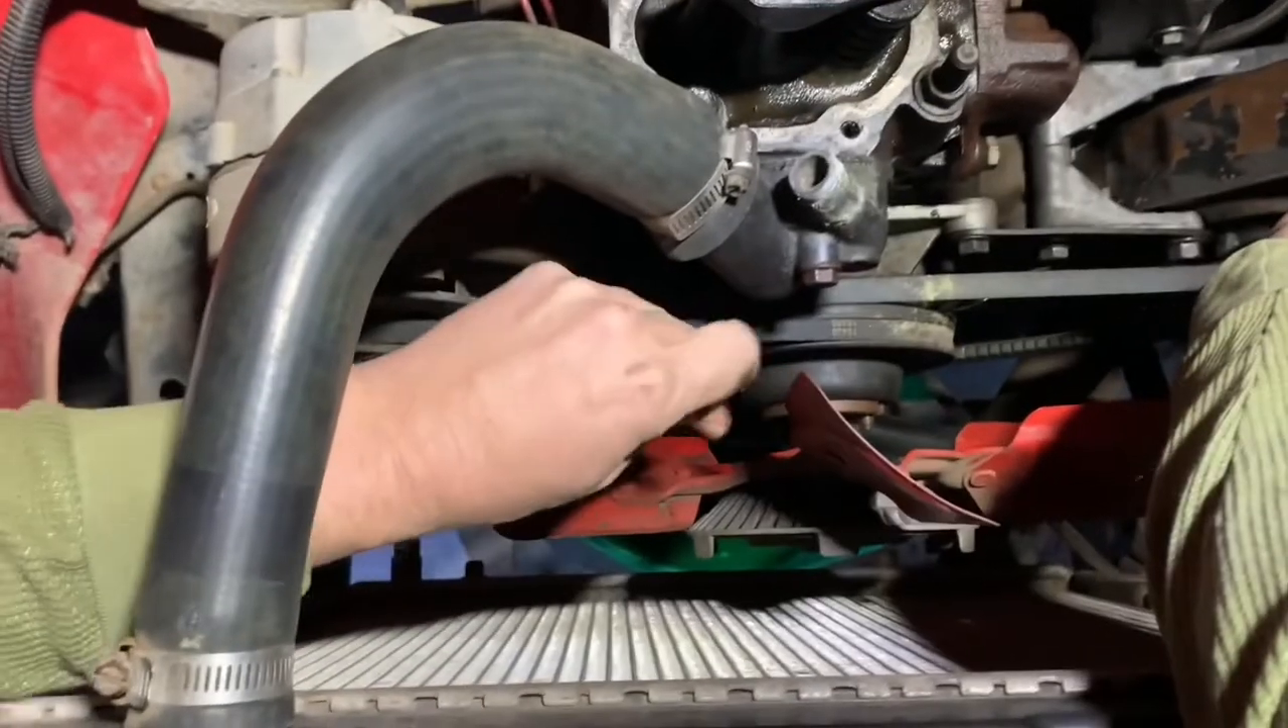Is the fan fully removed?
No.